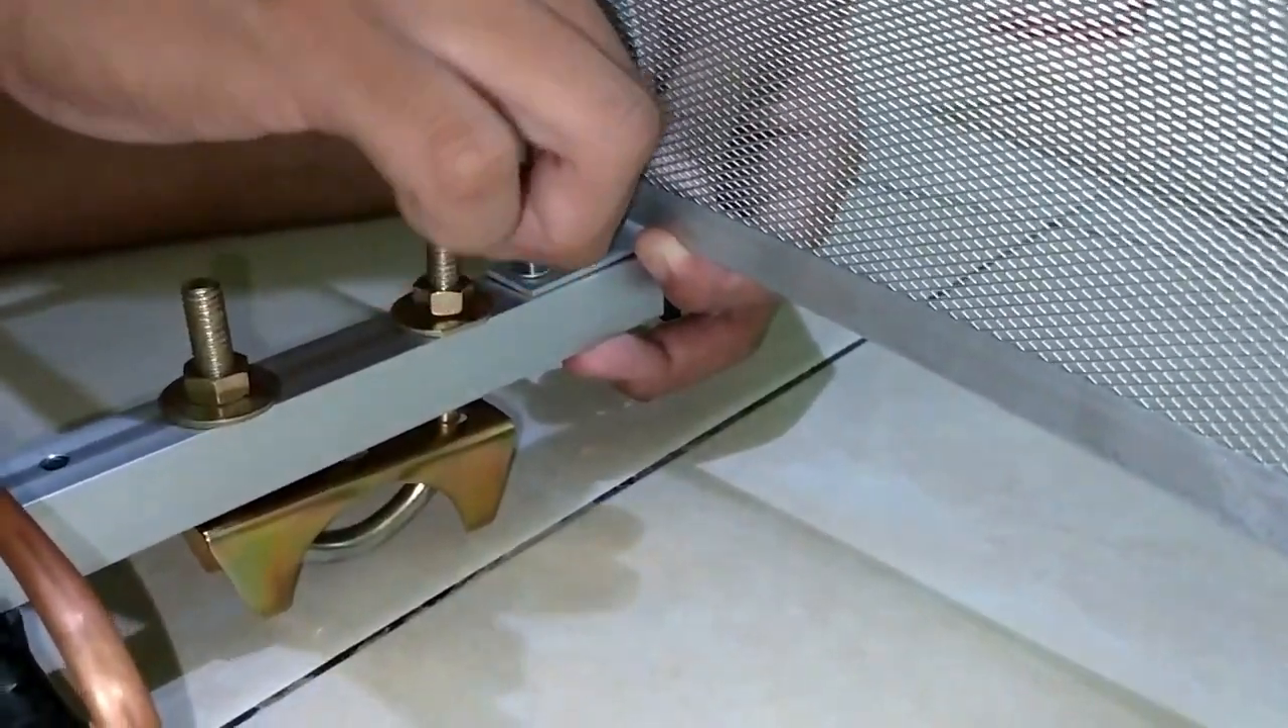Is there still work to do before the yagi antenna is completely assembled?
Yes.